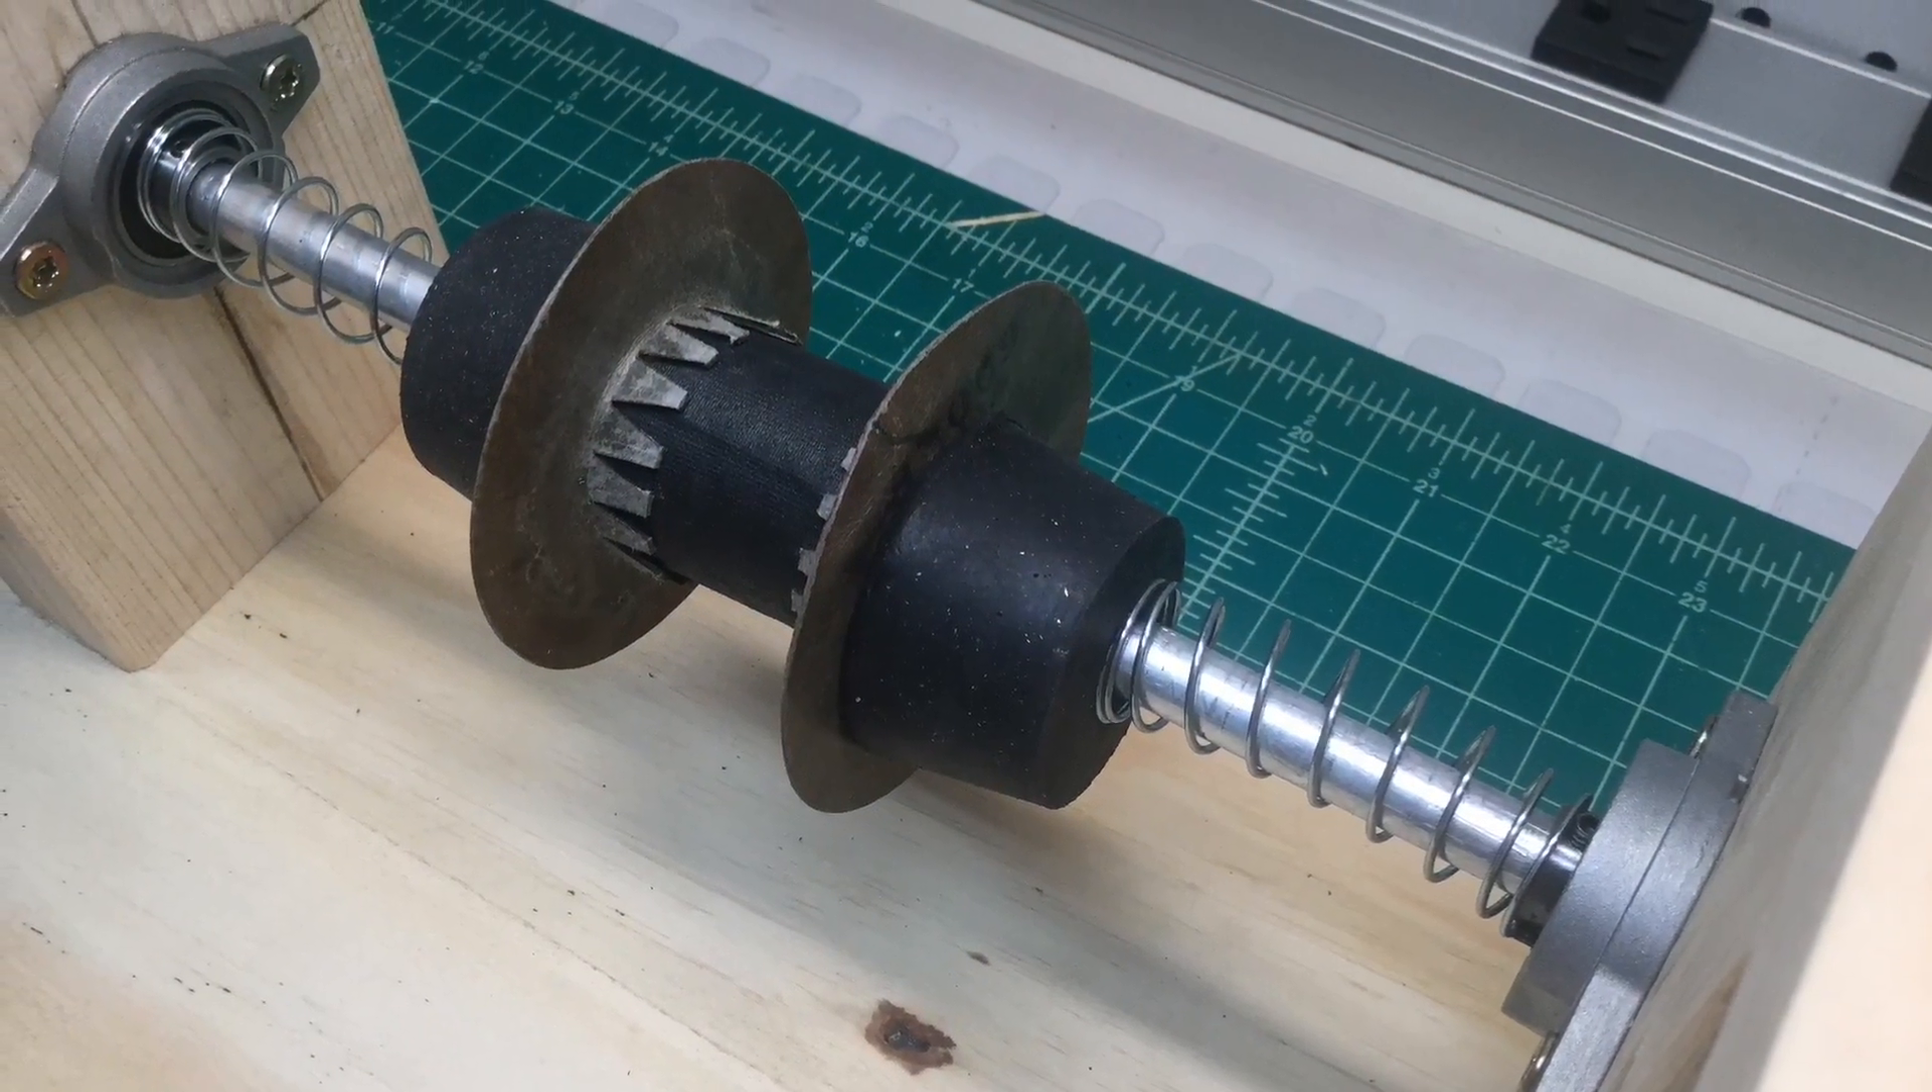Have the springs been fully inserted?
Yes.